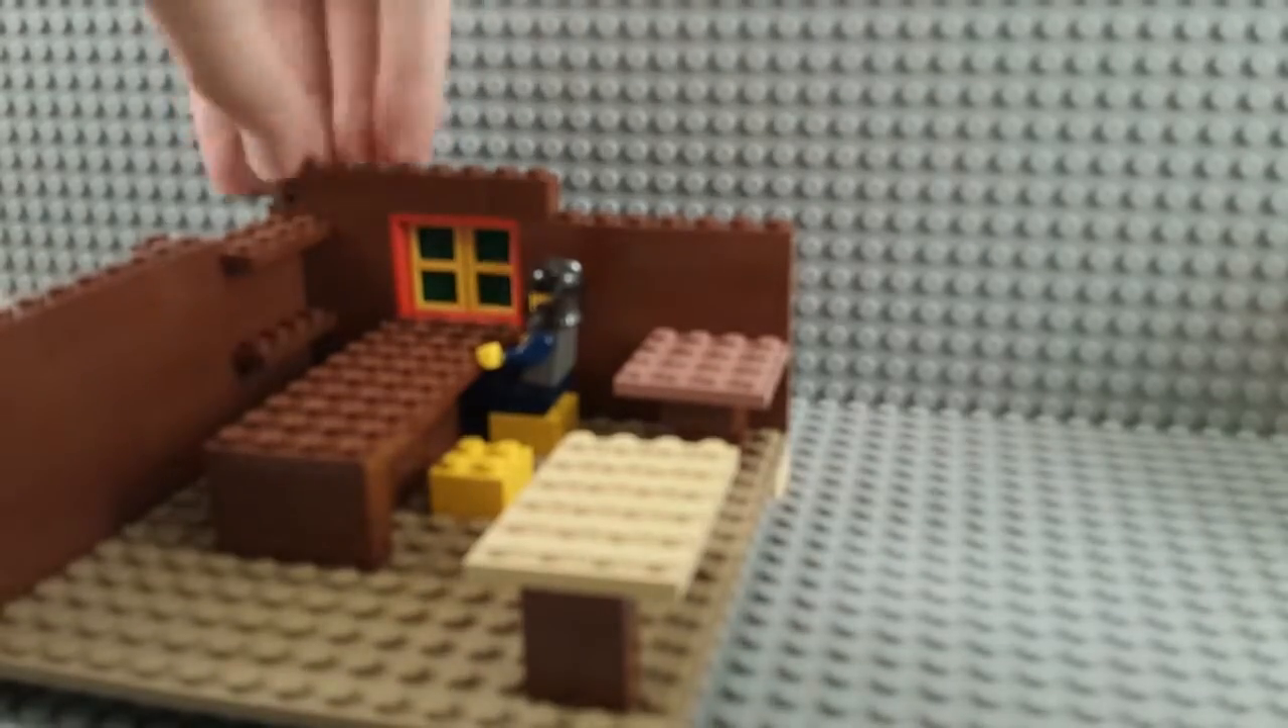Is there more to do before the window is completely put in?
No.